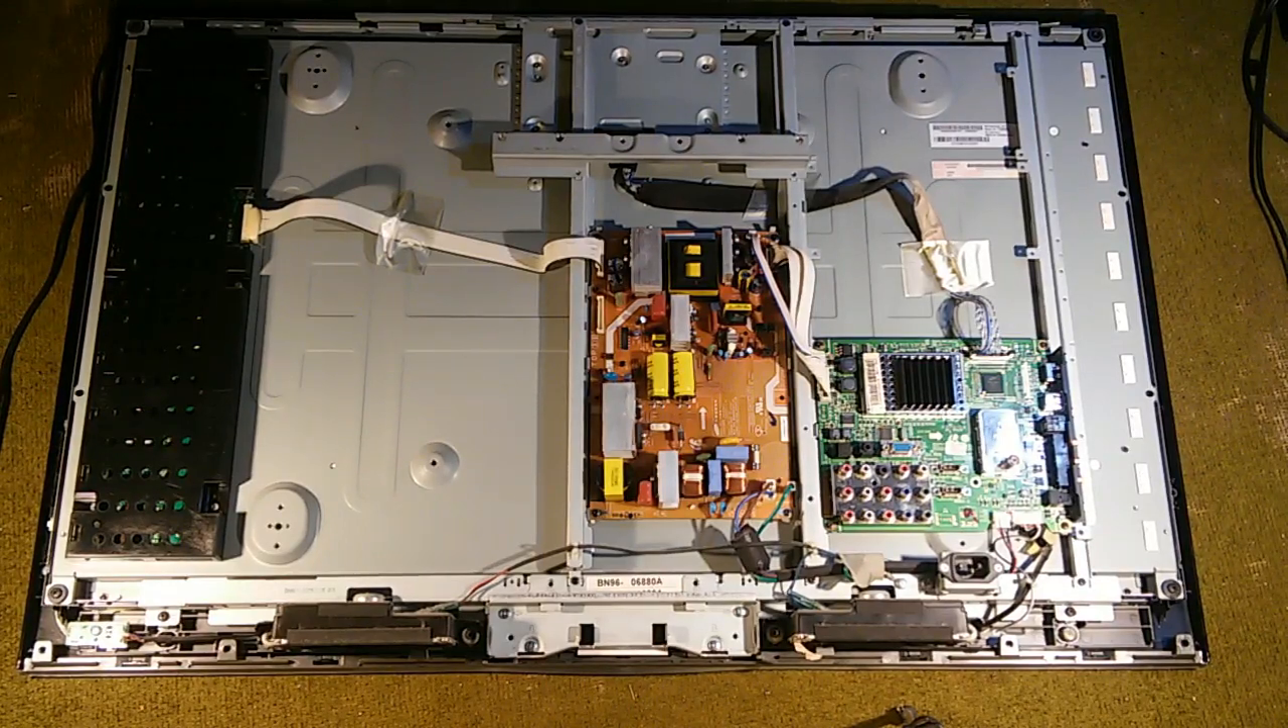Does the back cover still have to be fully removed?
No.